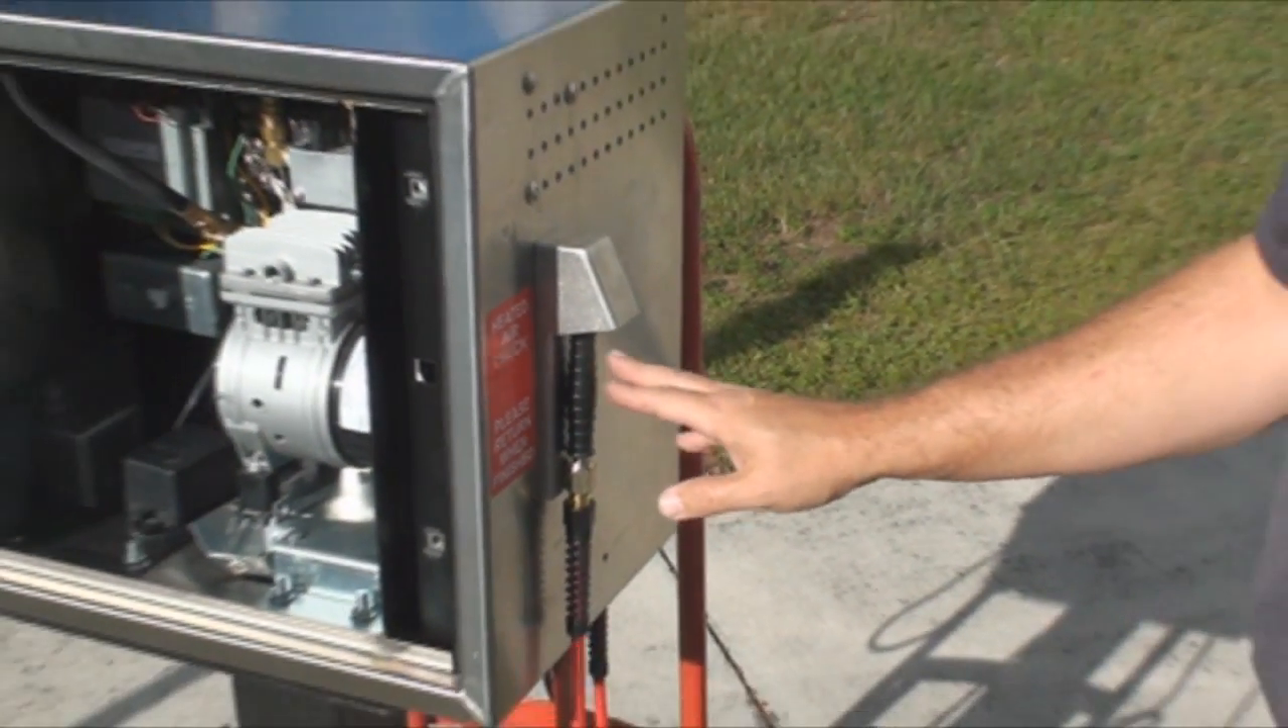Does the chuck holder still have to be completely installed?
No.